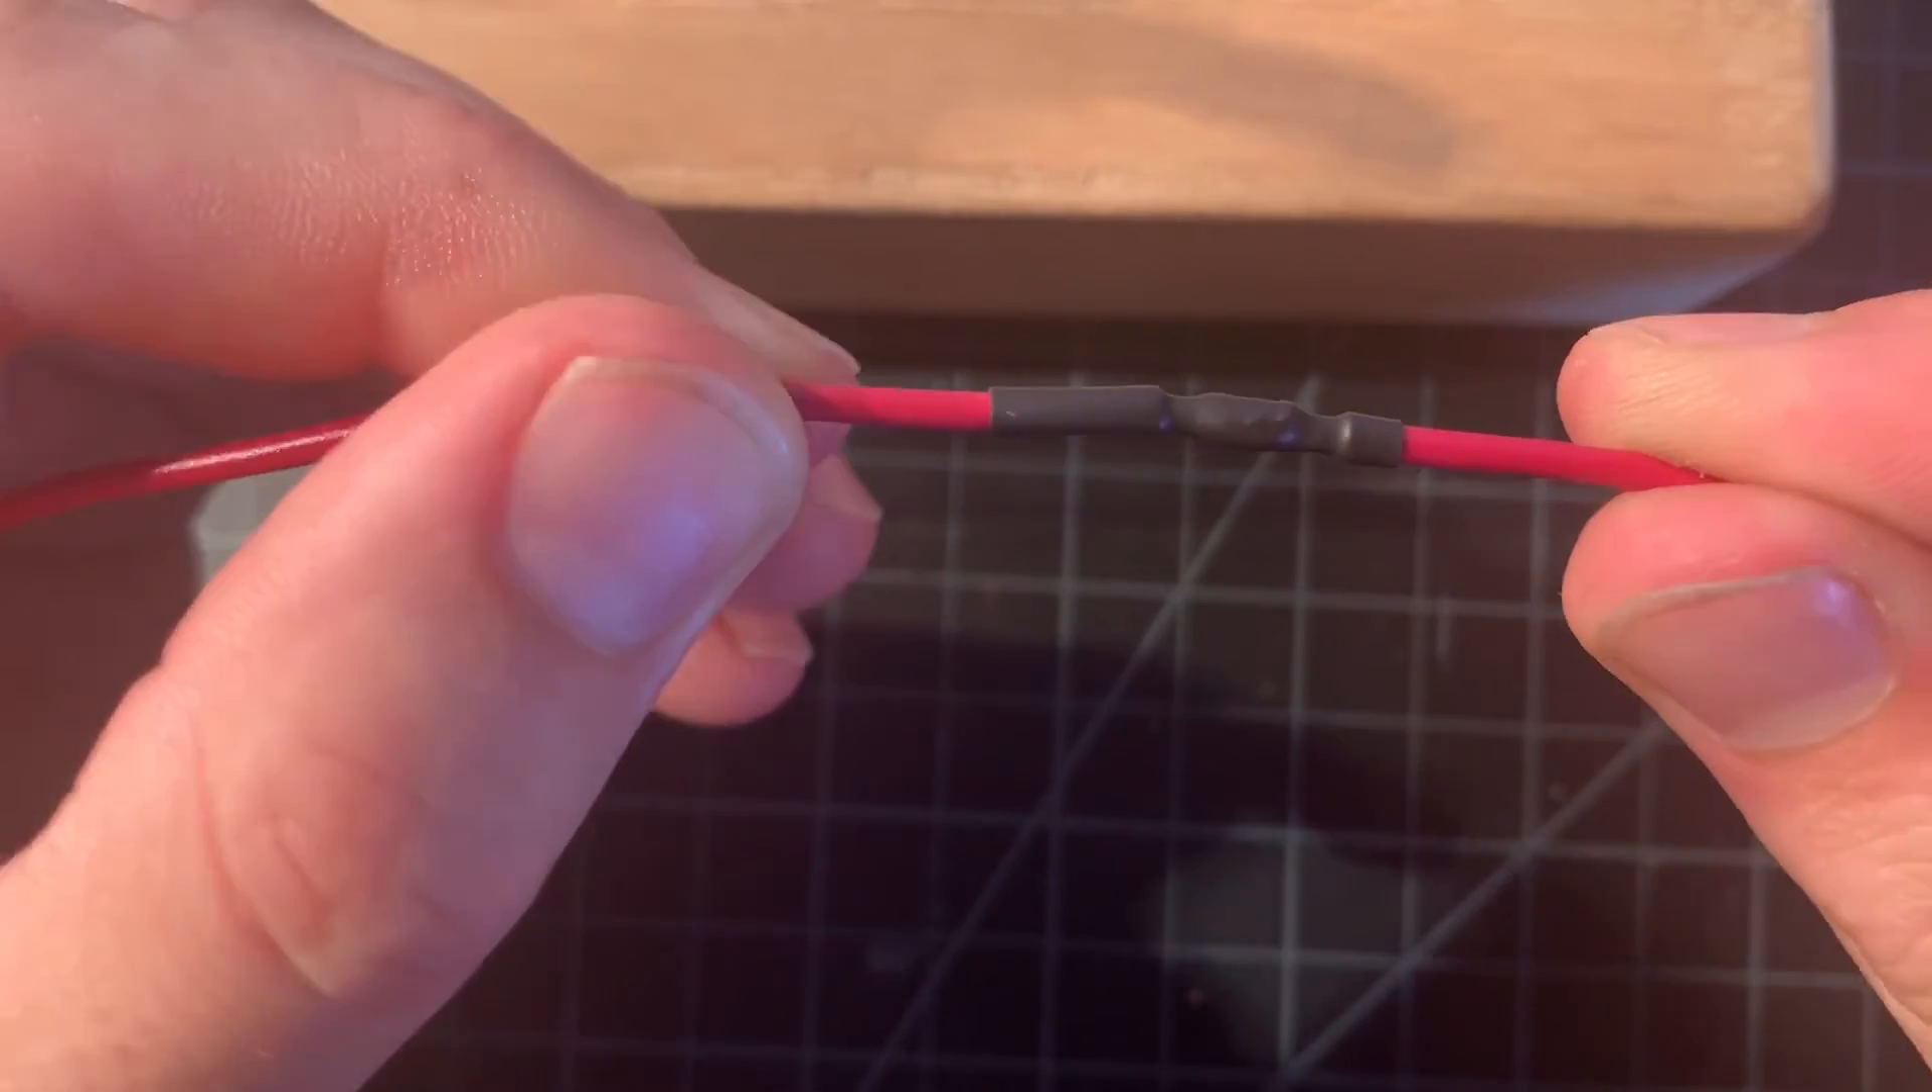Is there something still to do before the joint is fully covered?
No.